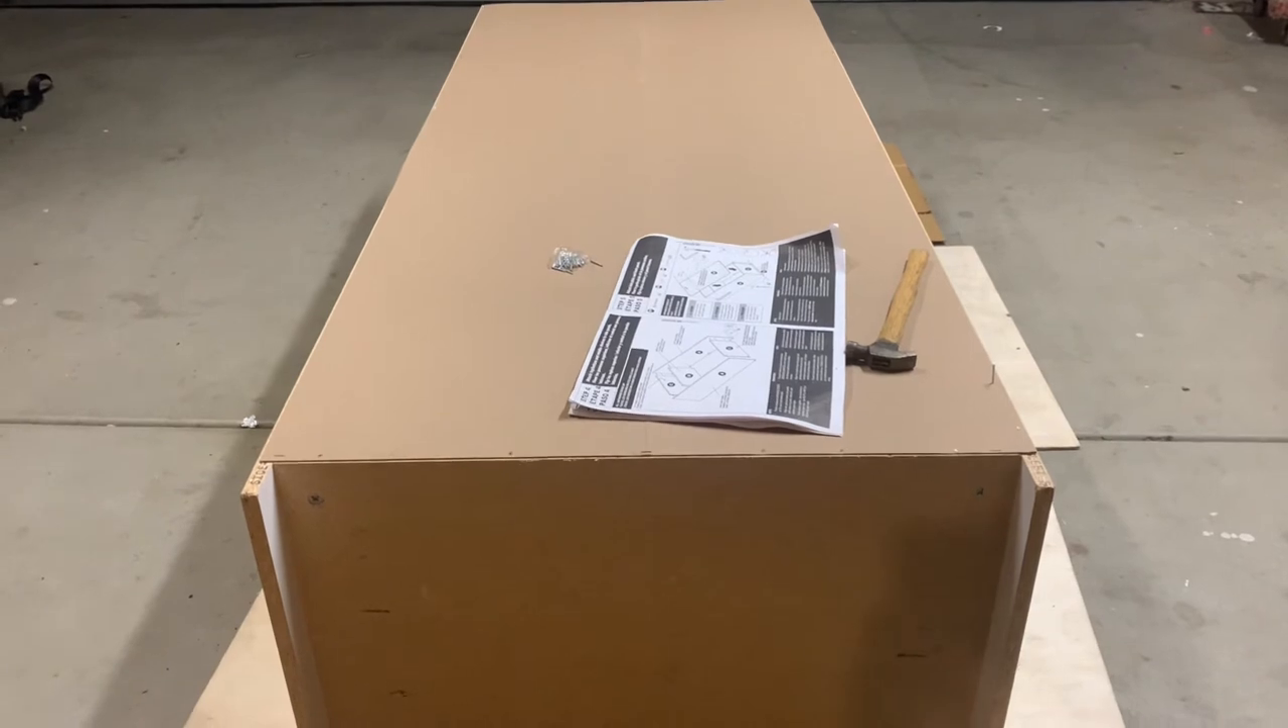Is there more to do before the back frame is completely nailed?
Yes.